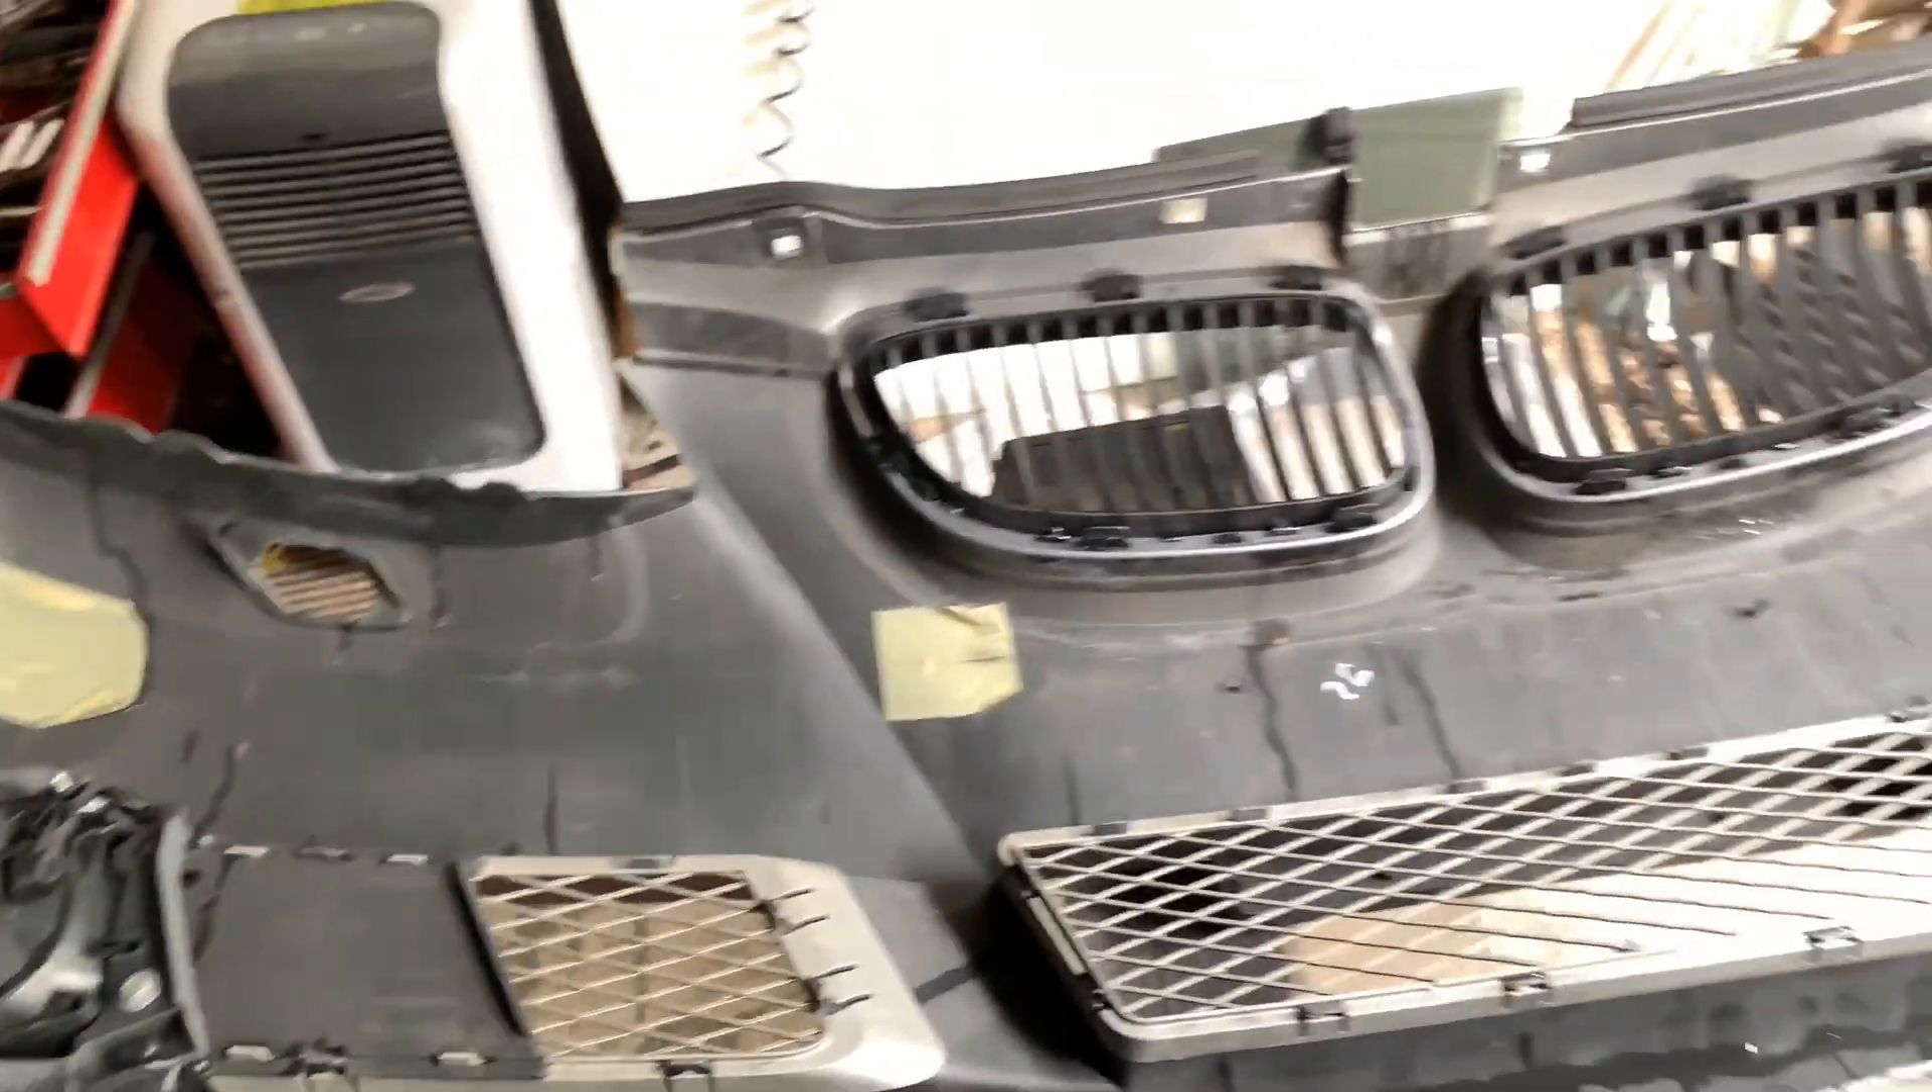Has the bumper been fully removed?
Yes.